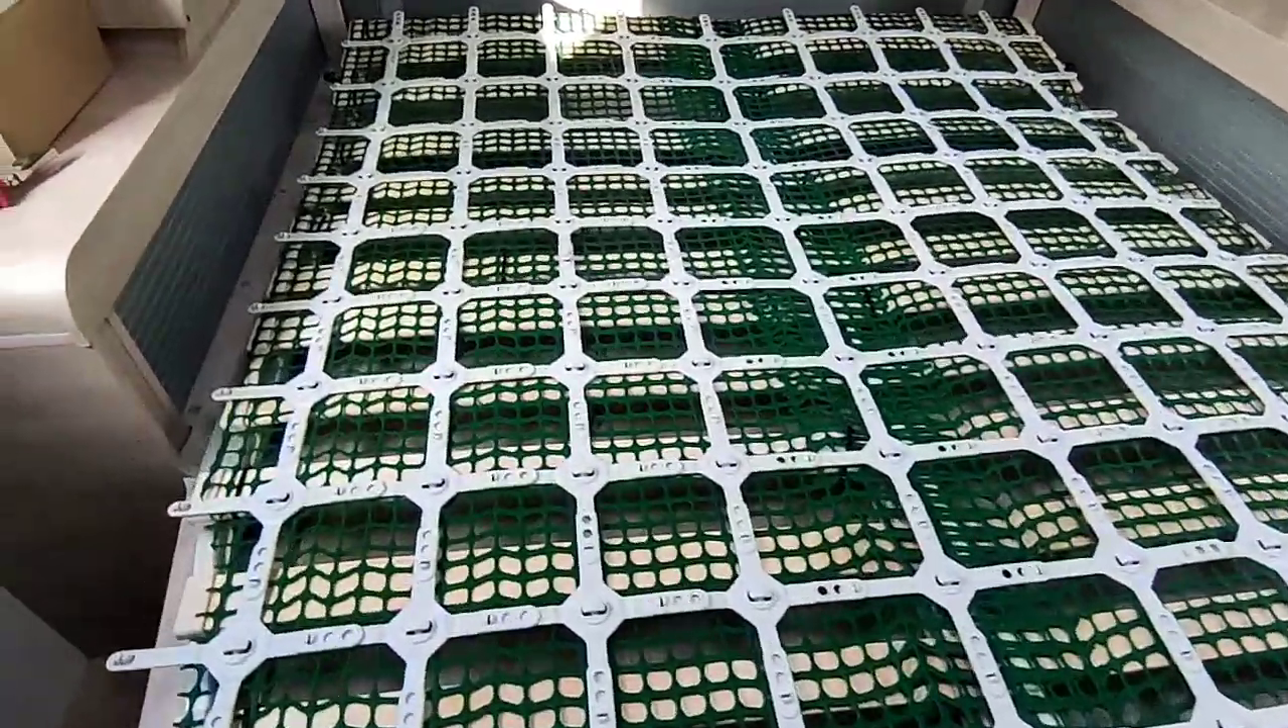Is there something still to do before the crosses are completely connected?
No.